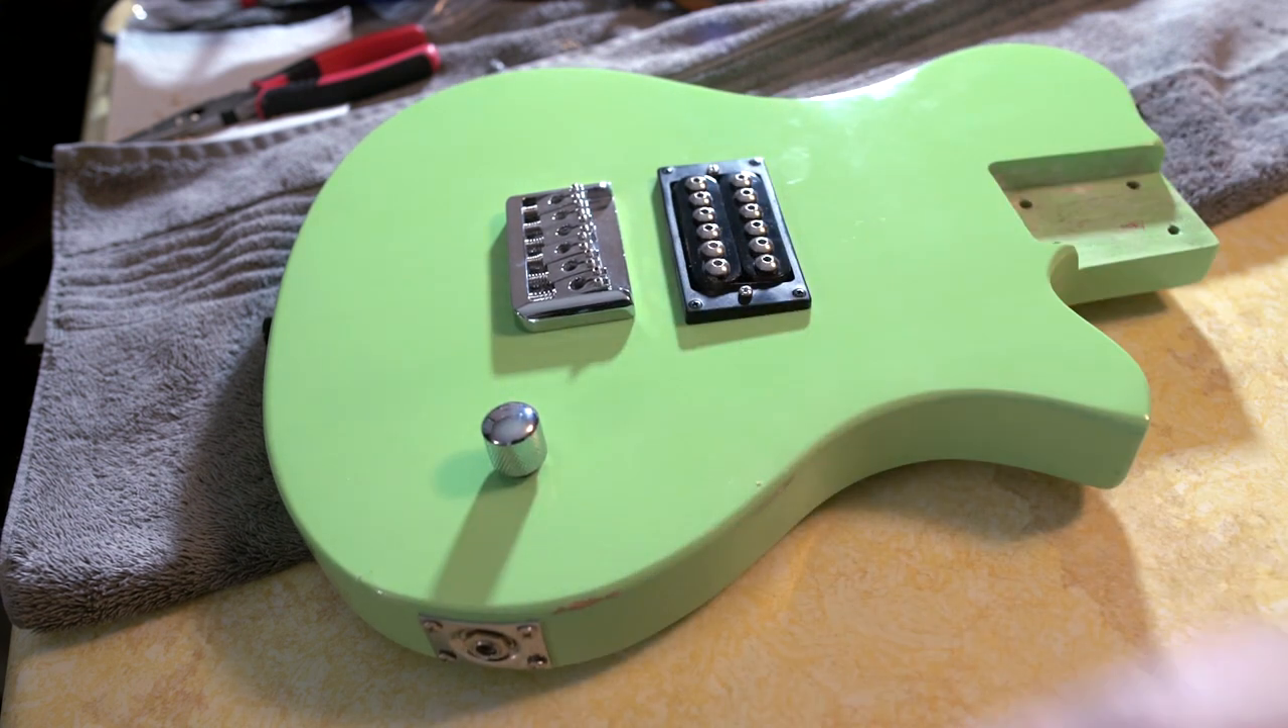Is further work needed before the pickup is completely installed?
No.